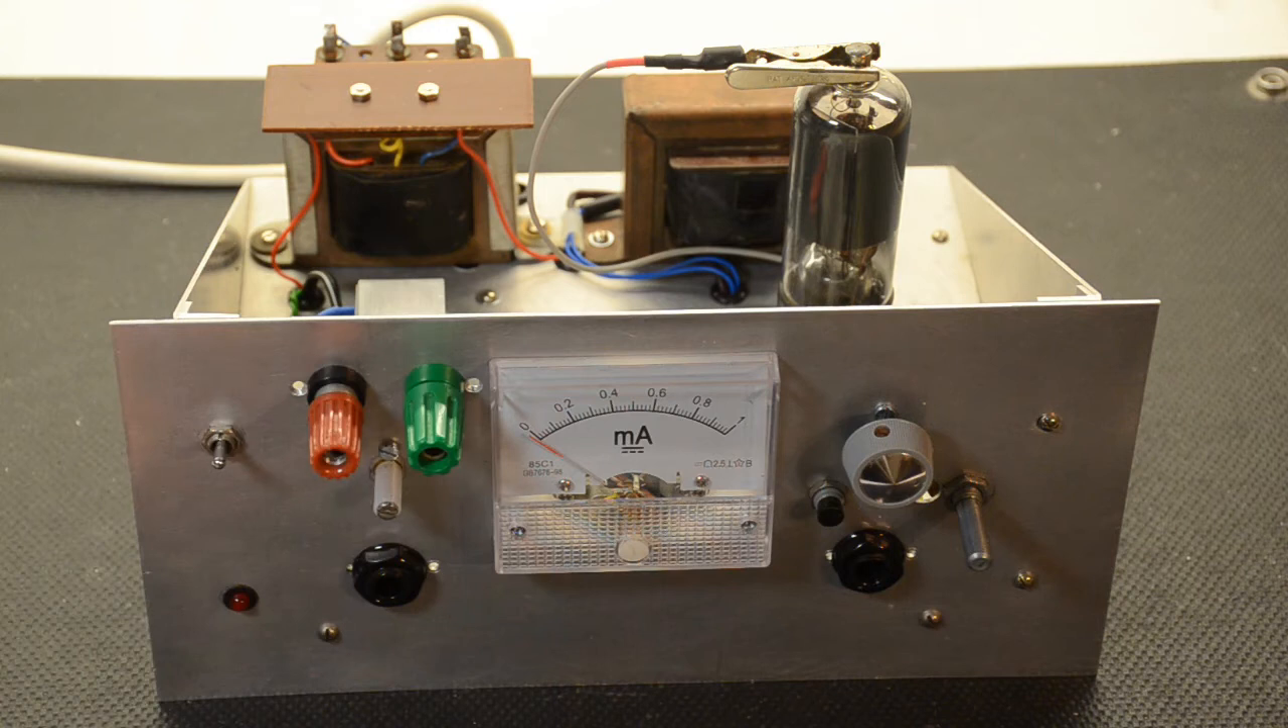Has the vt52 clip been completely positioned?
Yes.